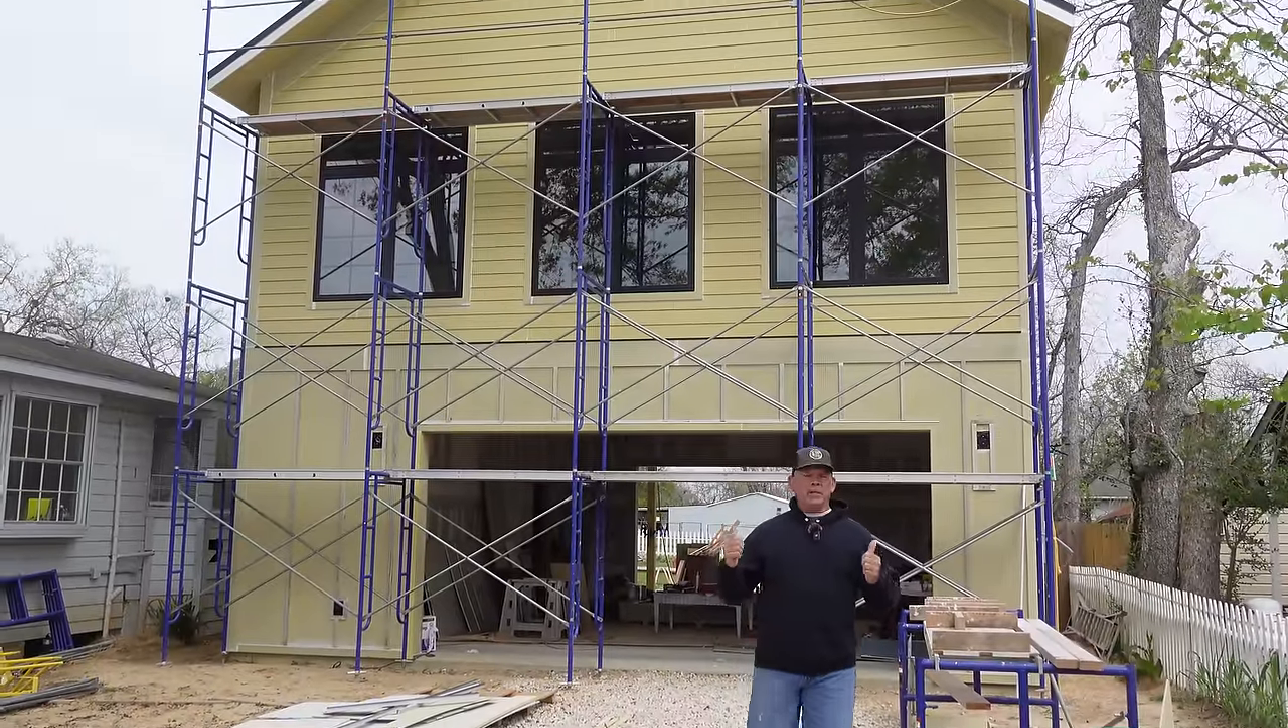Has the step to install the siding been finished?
Yes.